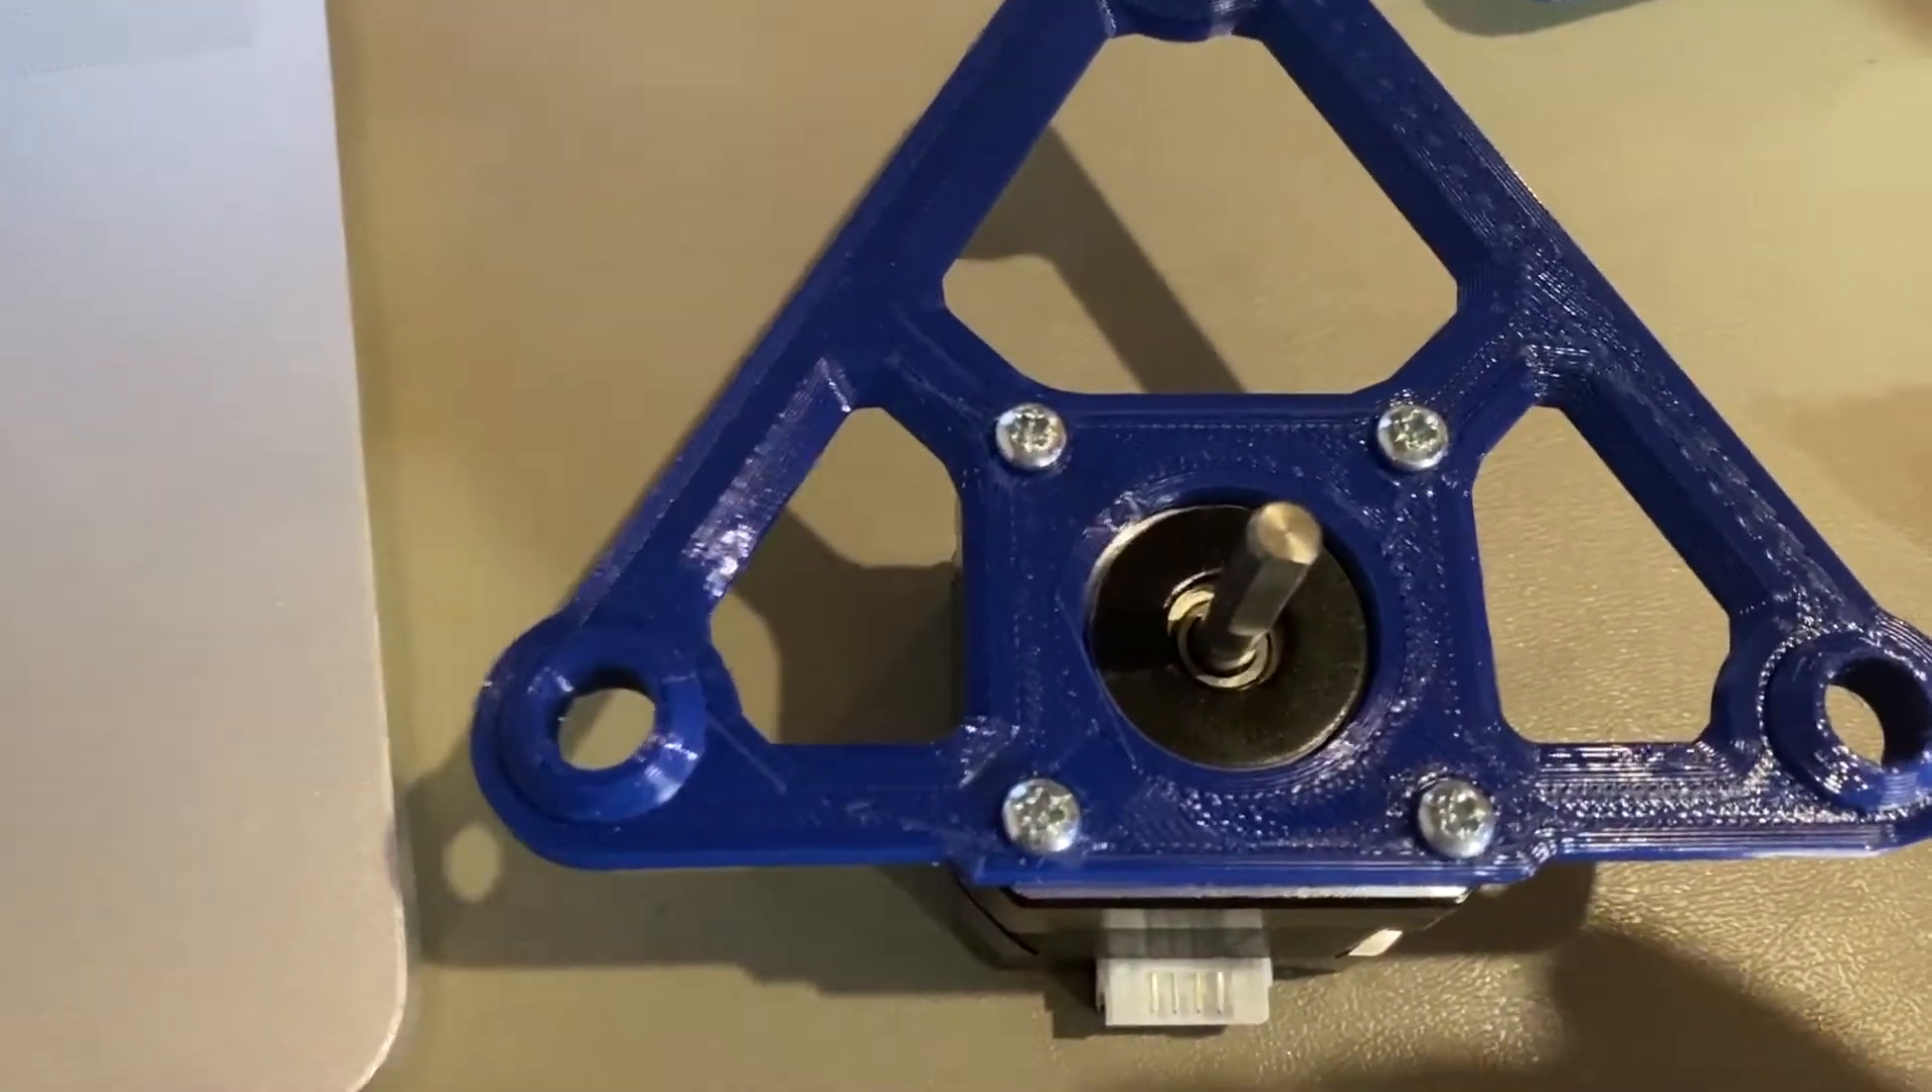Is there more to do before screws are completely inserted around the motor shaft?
No.